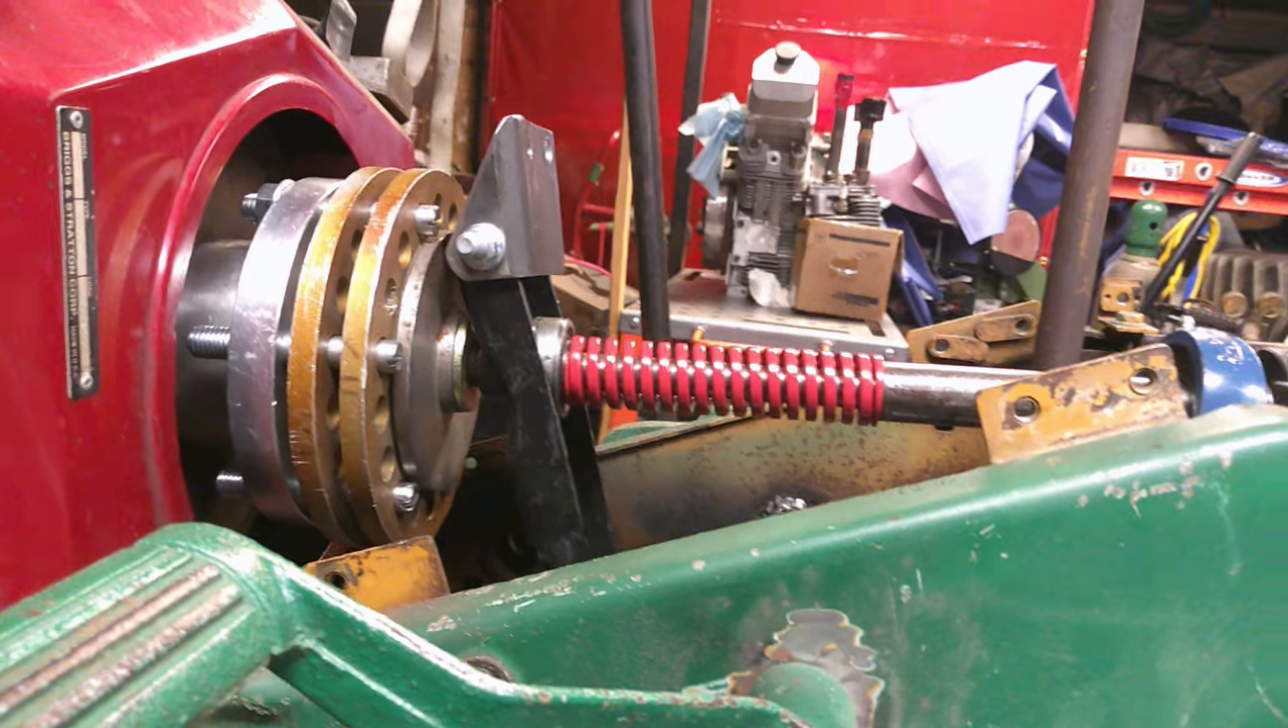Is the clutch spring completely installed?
Yes.